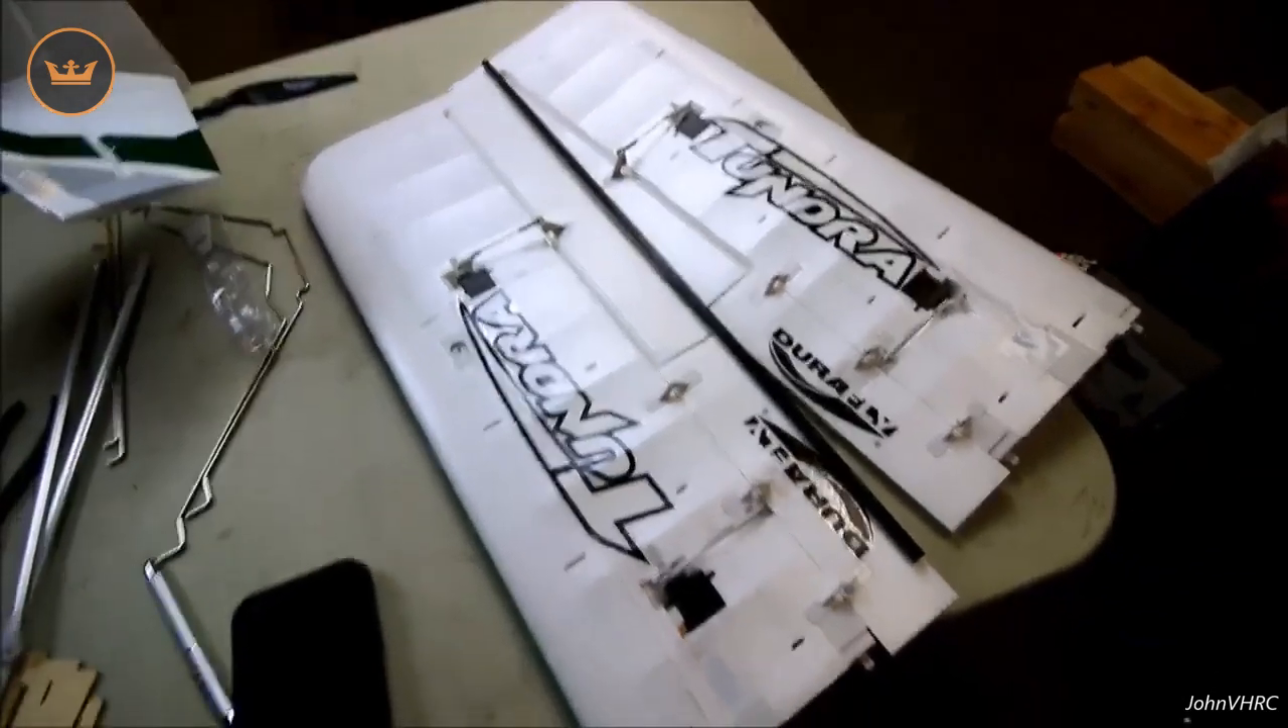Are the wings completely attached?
No.